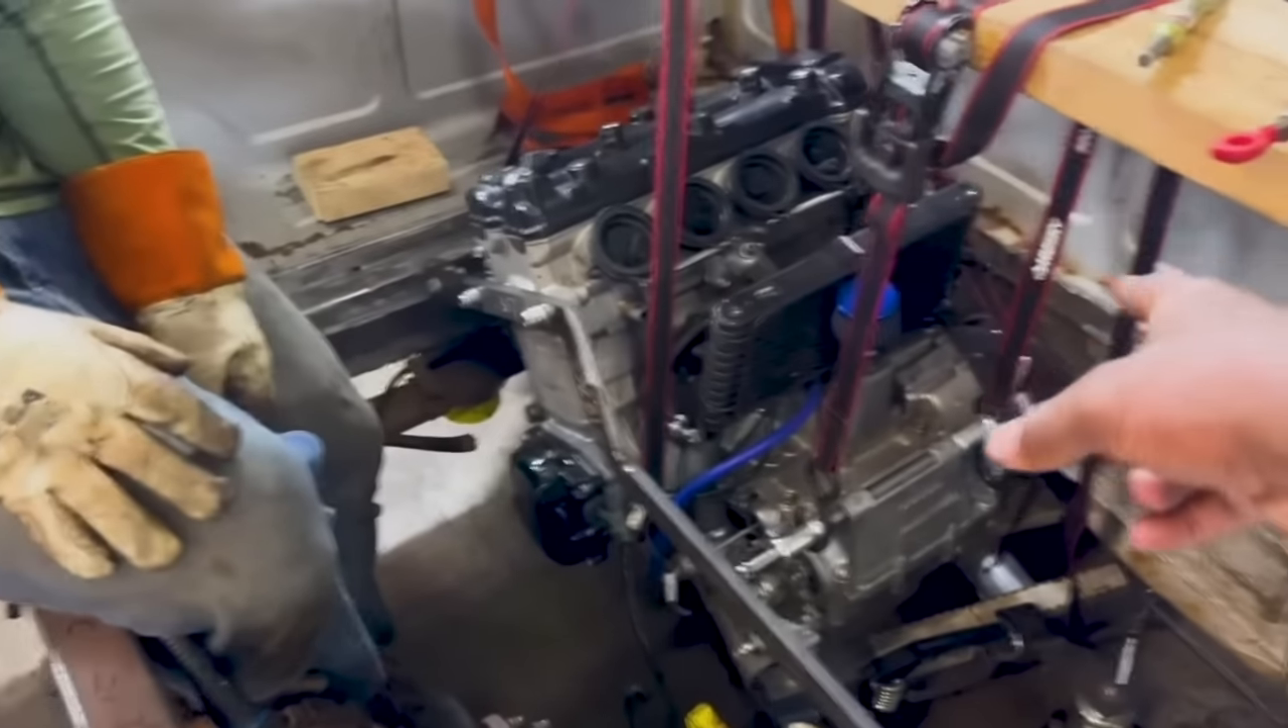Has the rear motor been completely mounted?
No.